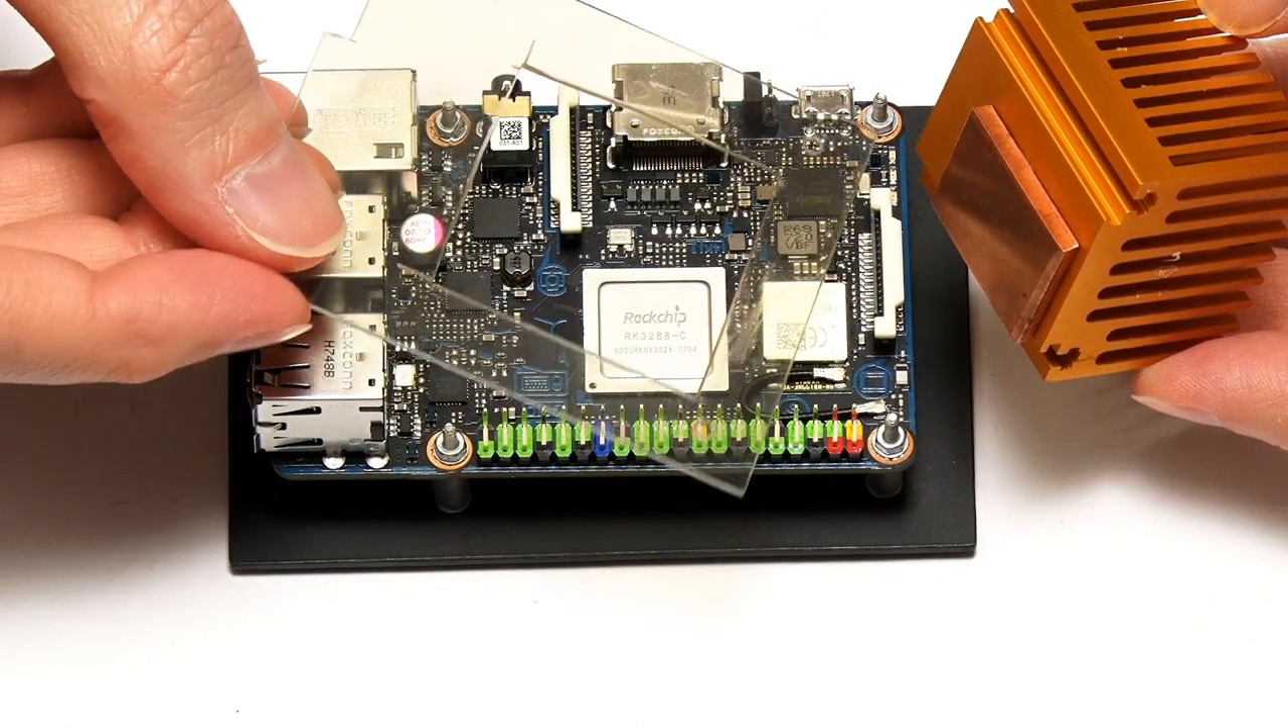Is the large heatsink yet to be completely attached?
Yes.